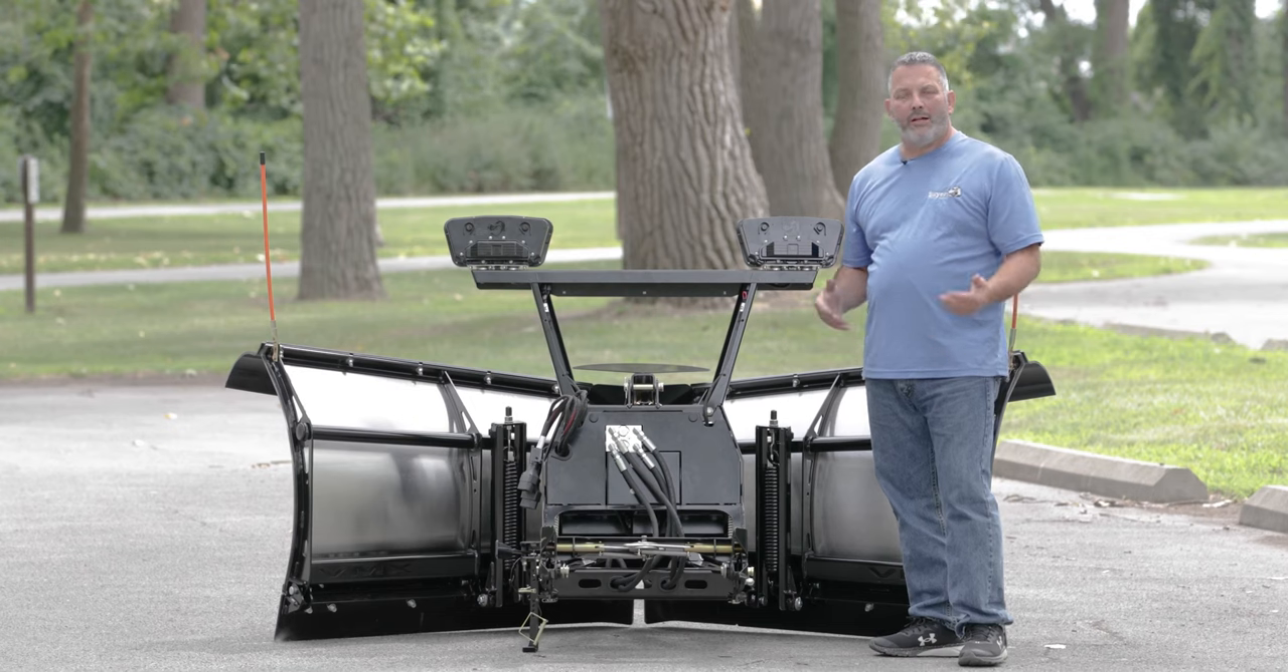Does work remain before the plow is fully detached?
No.